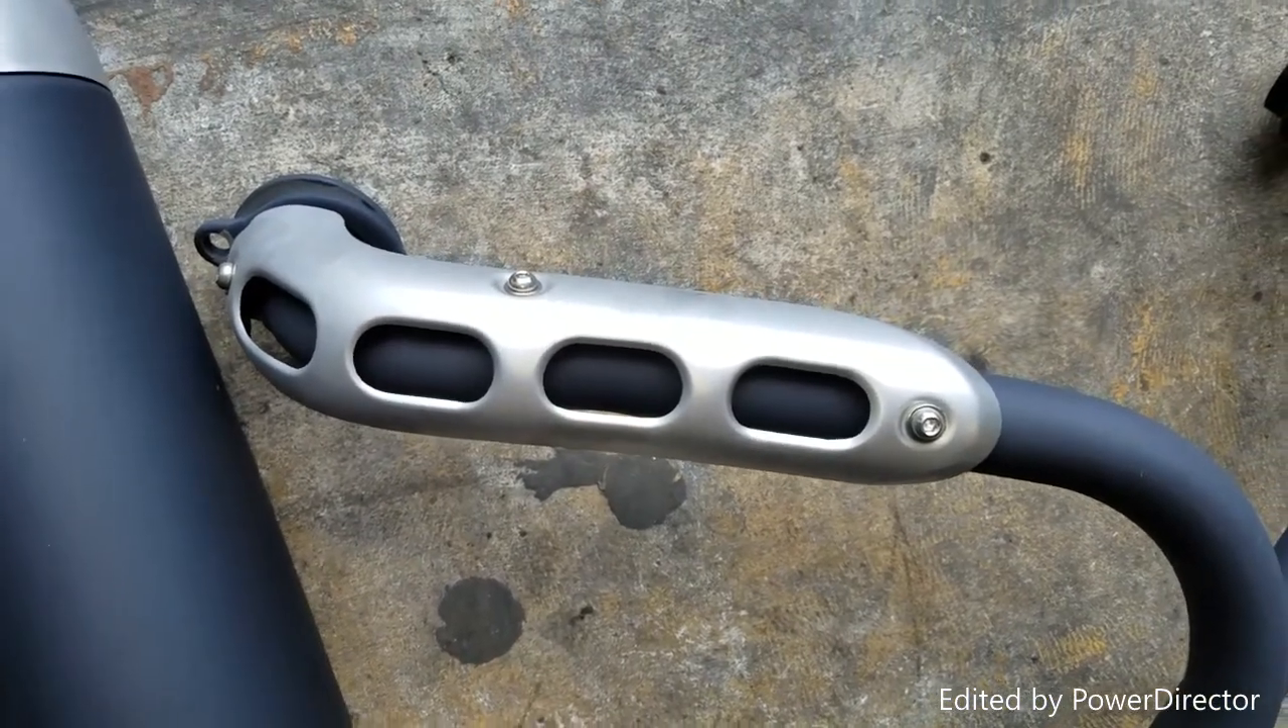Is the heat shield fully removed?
No.